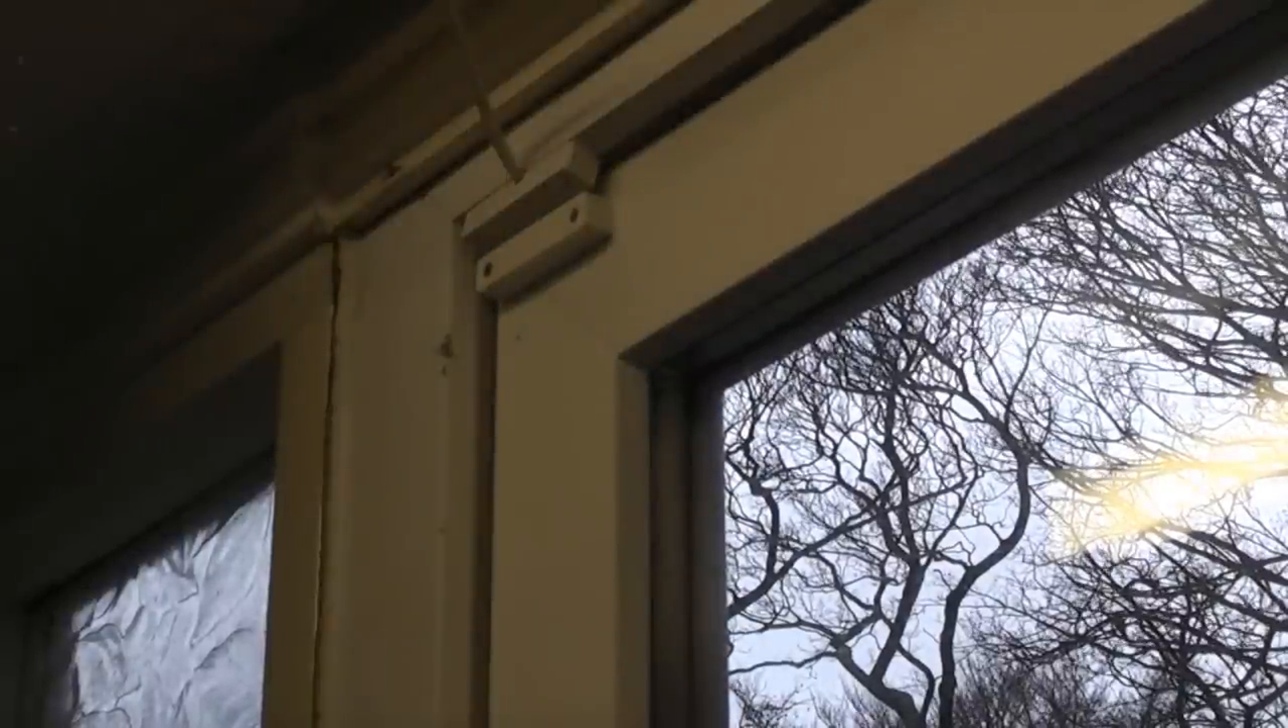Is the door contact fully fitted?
Yes.